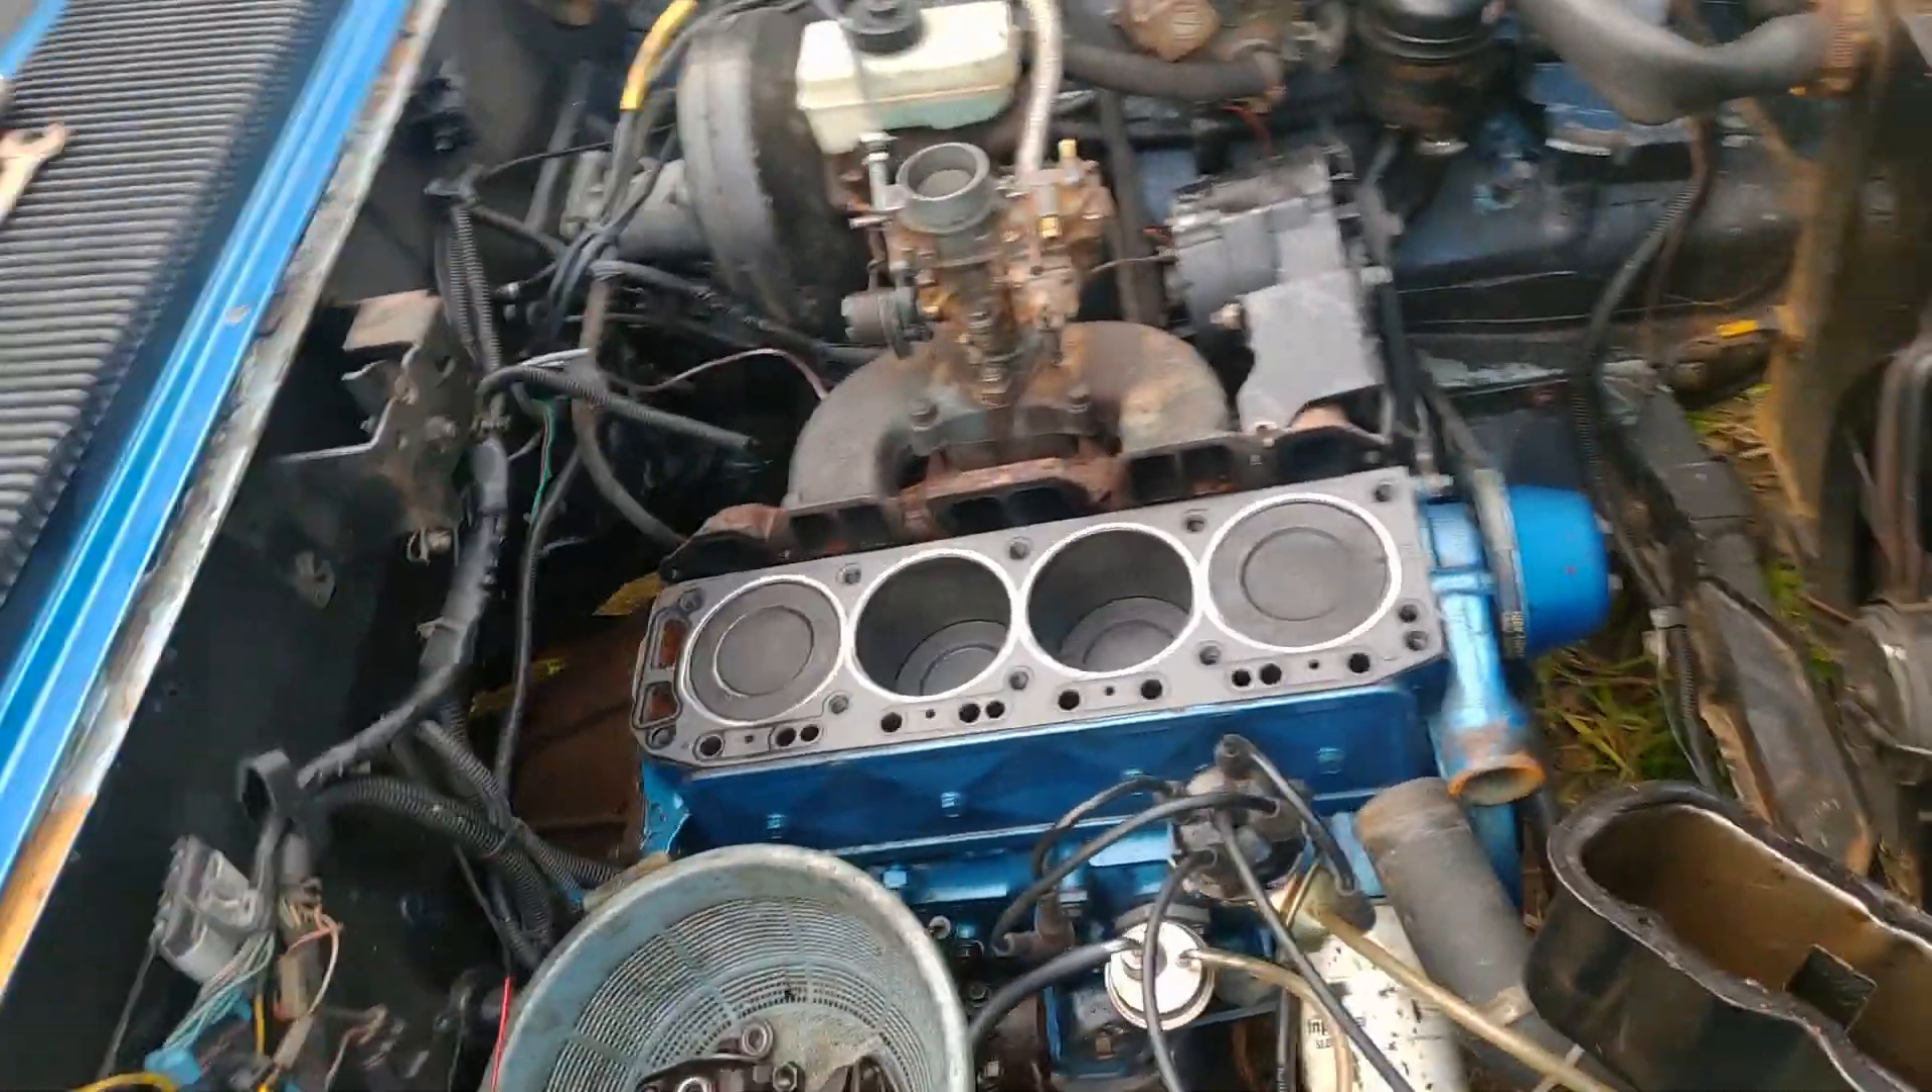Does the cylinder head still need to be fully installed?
Yes.